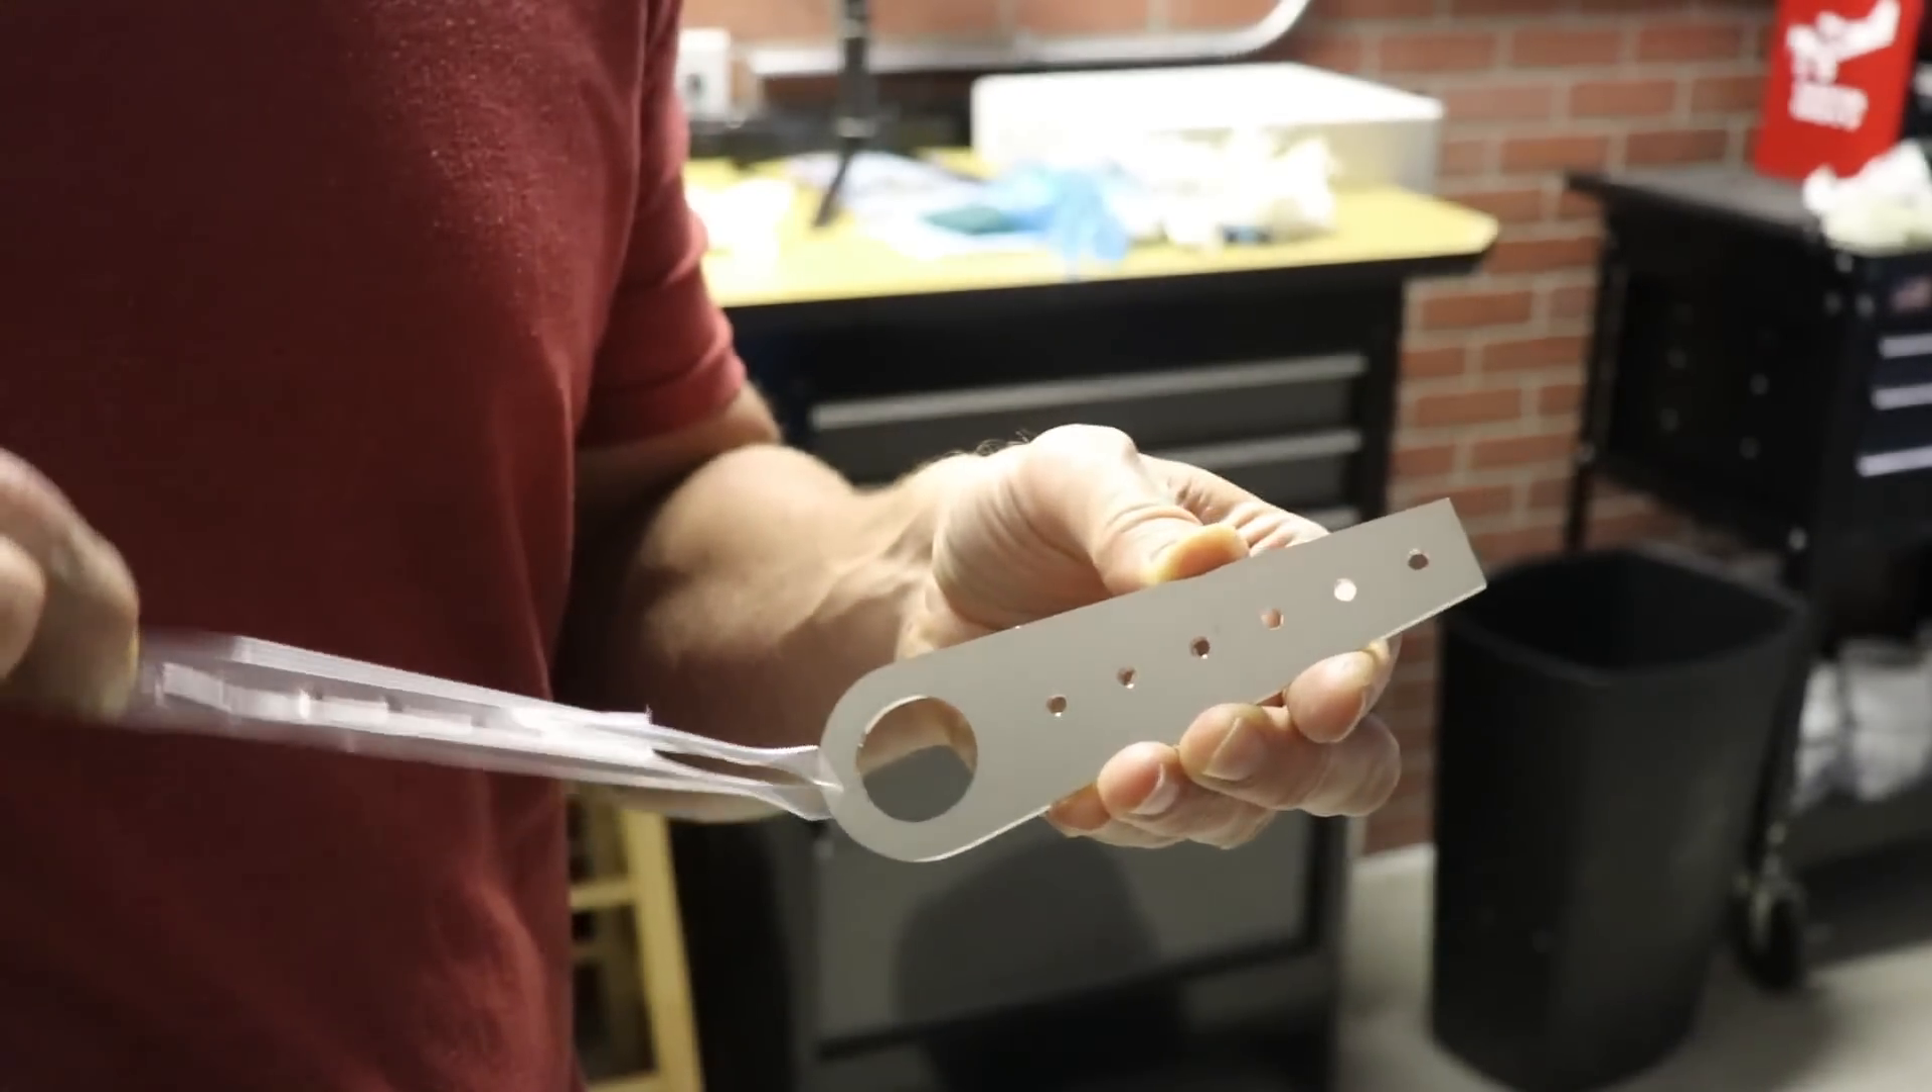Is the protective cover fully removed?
No.